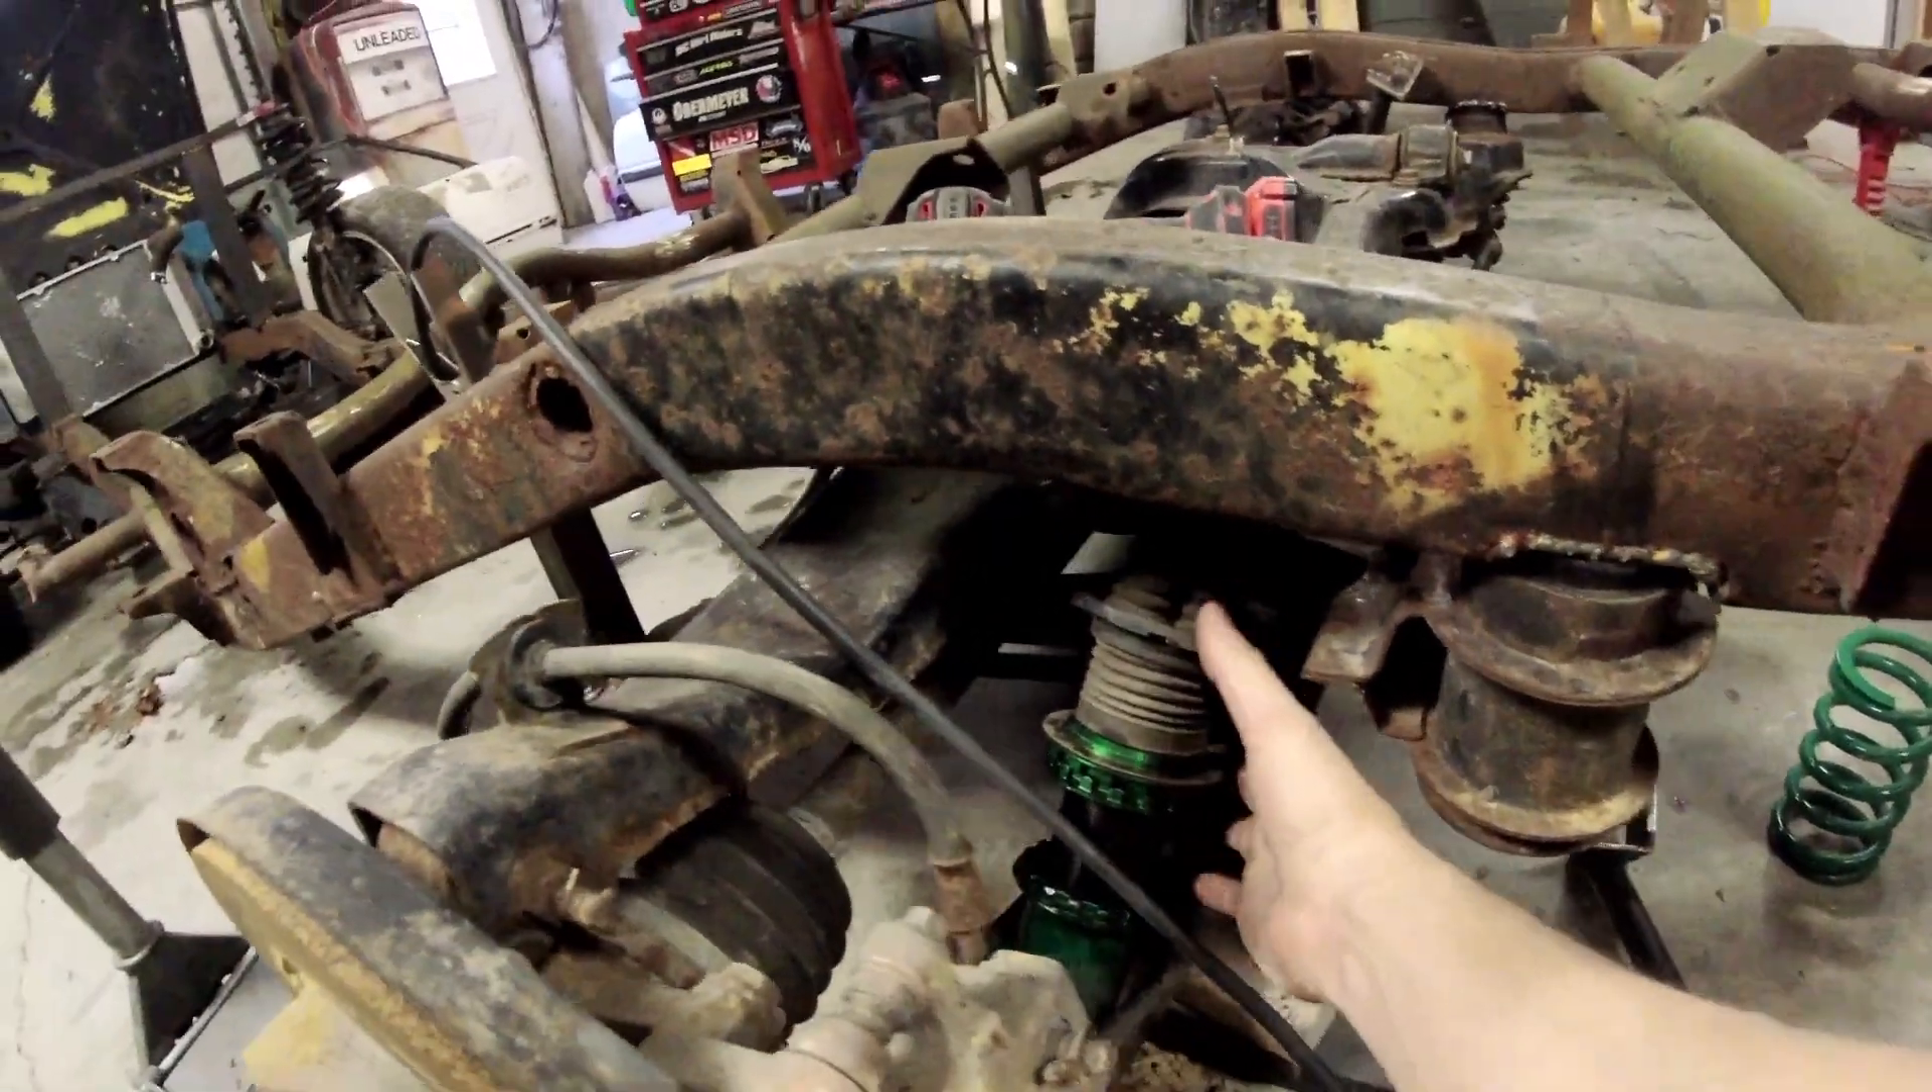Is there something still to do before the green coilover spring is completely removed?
No.